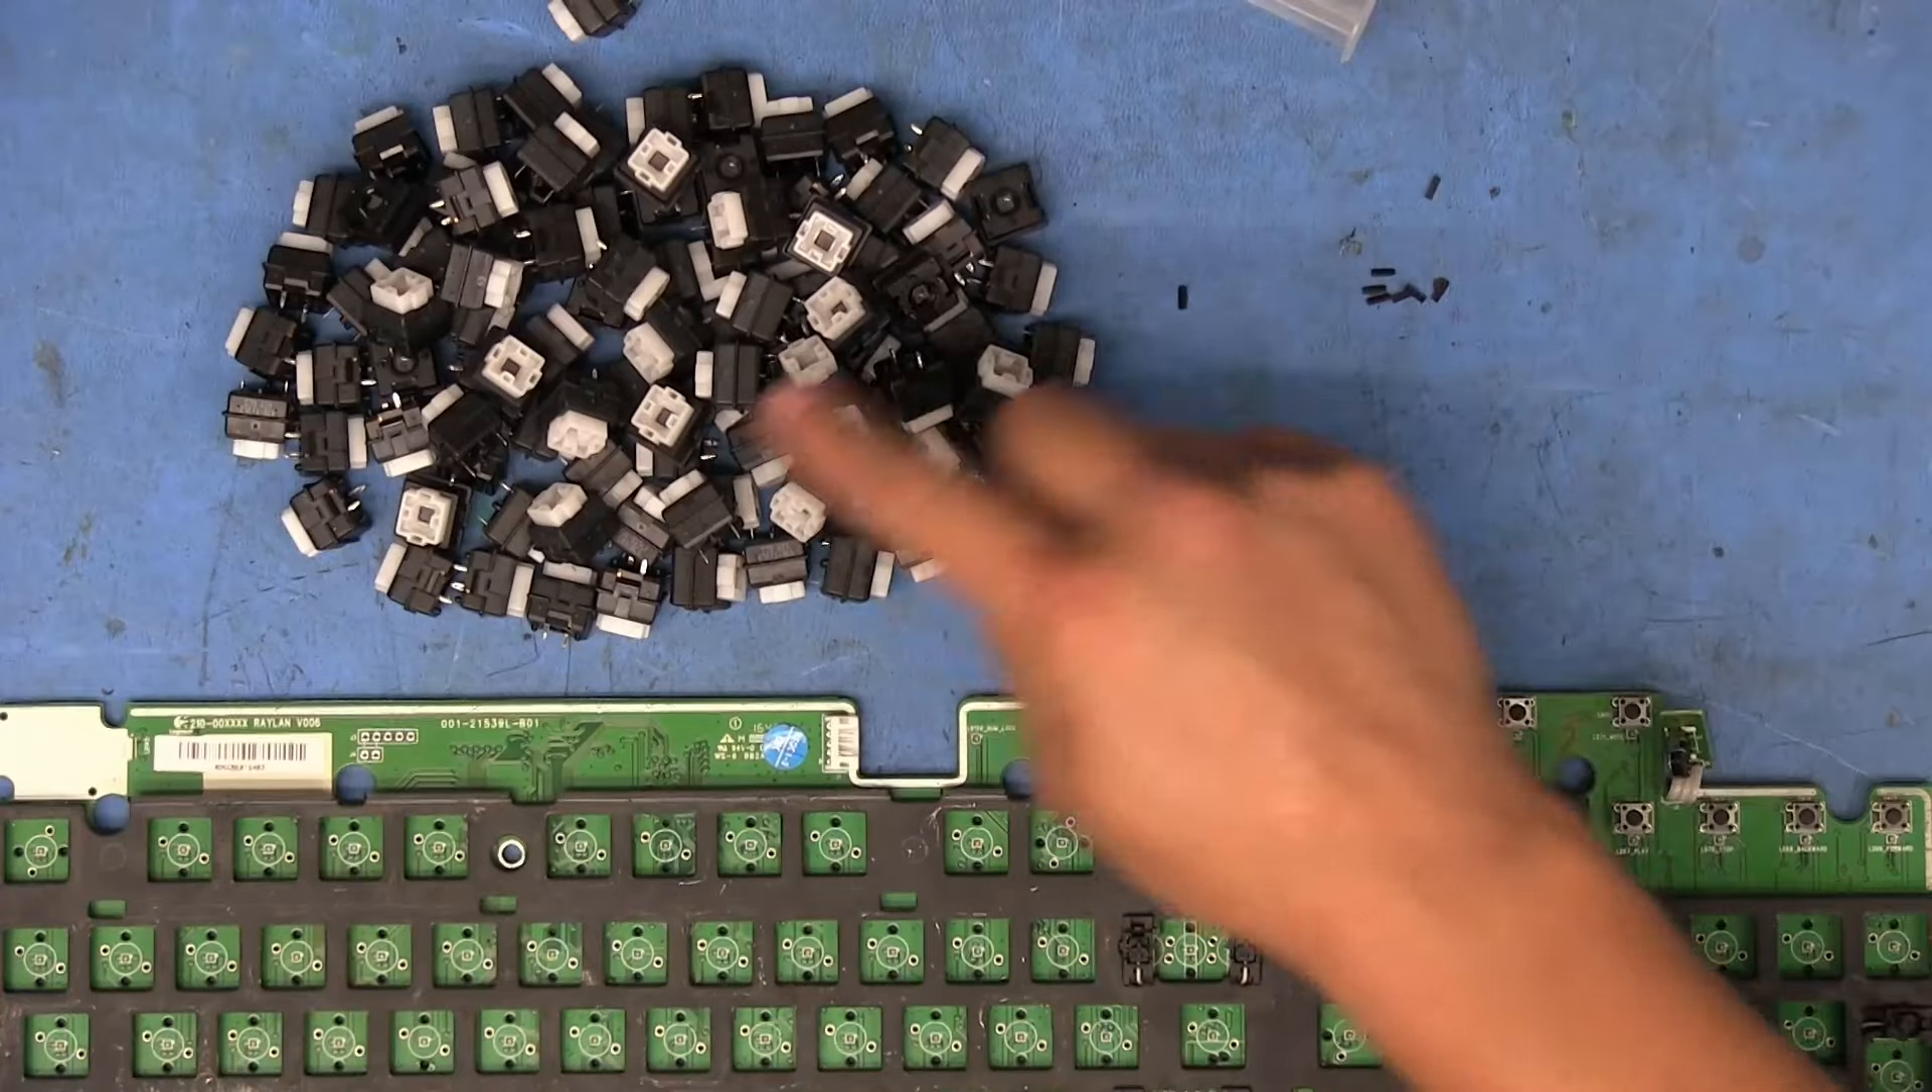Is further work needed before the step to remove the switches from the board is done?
No.